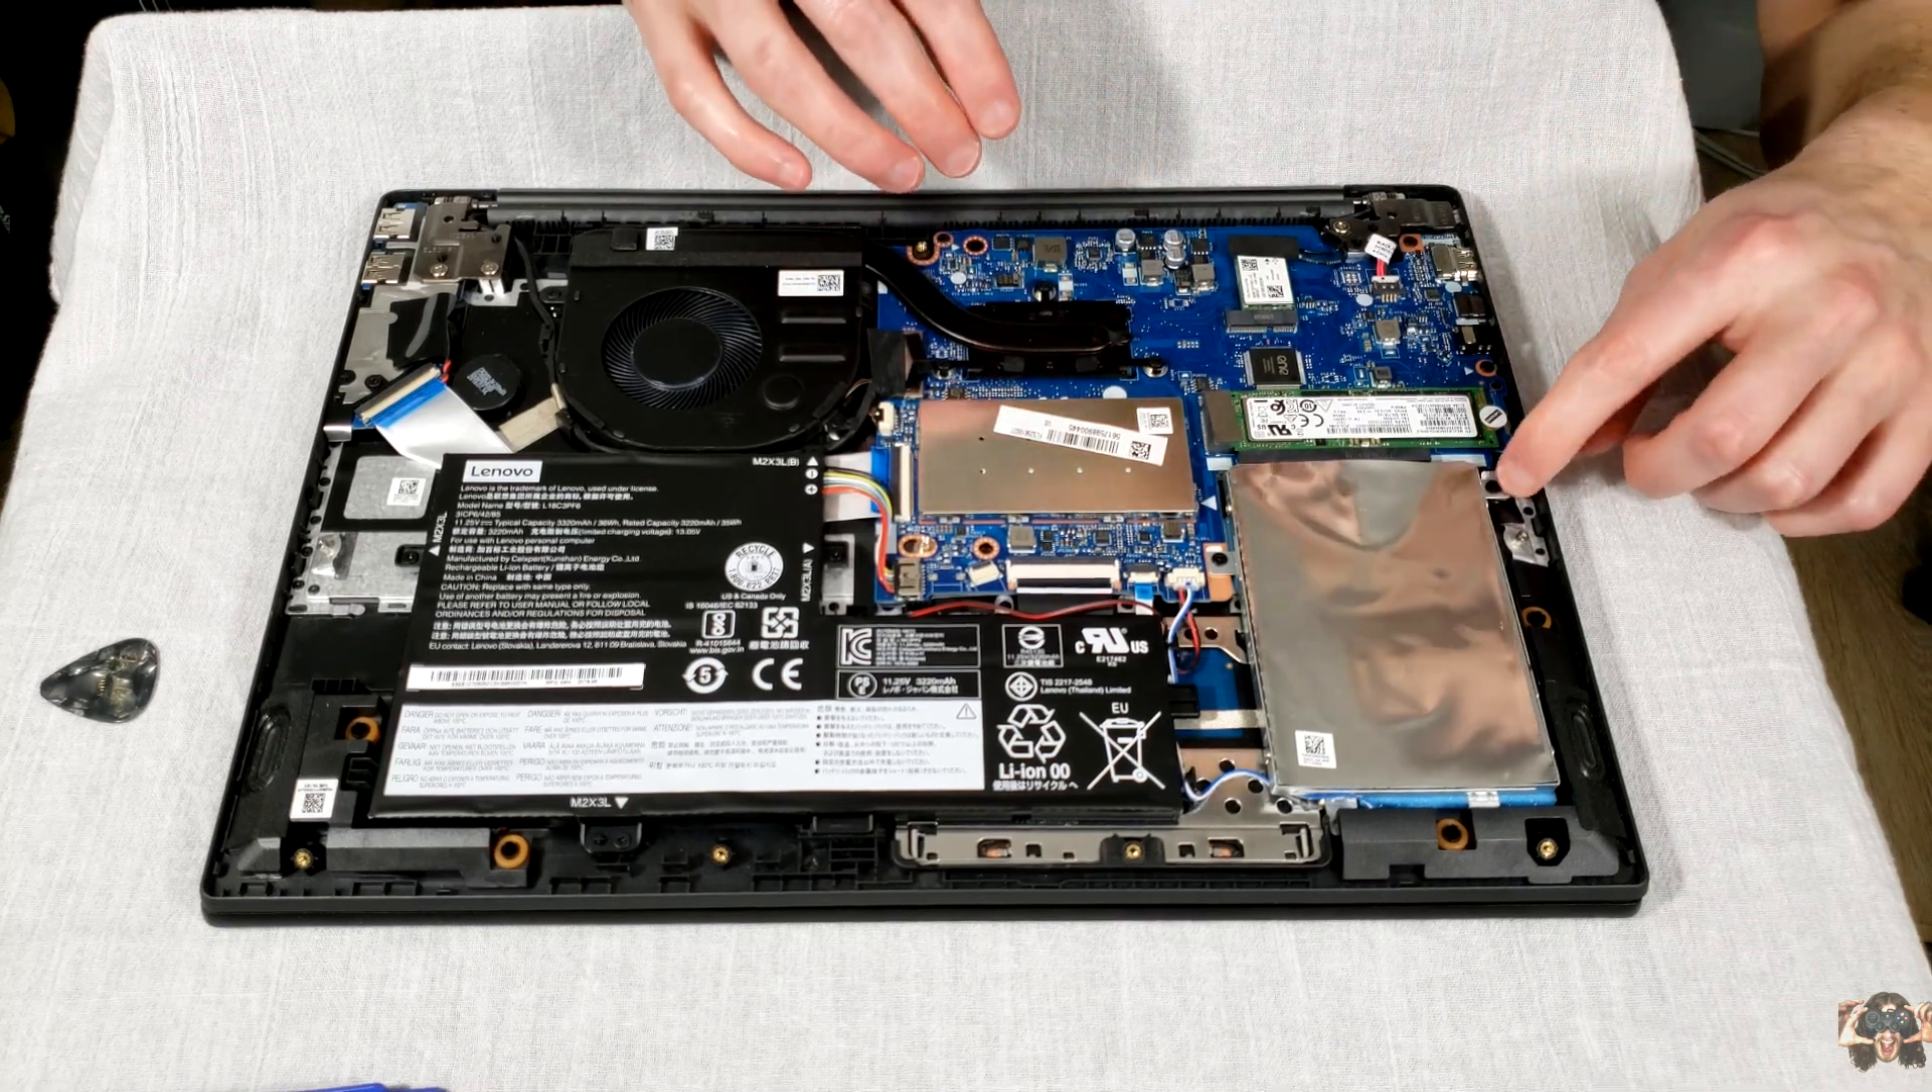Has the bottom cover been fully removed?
Yes.